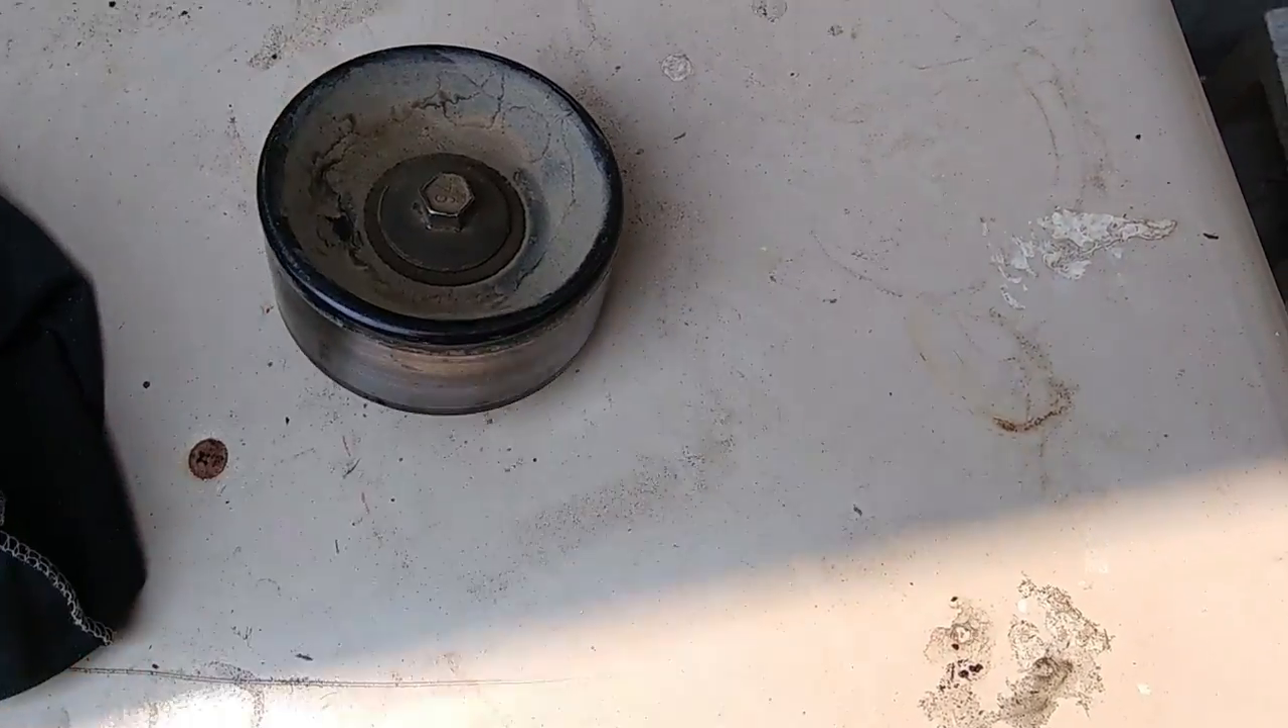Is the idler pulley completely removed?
Yes.